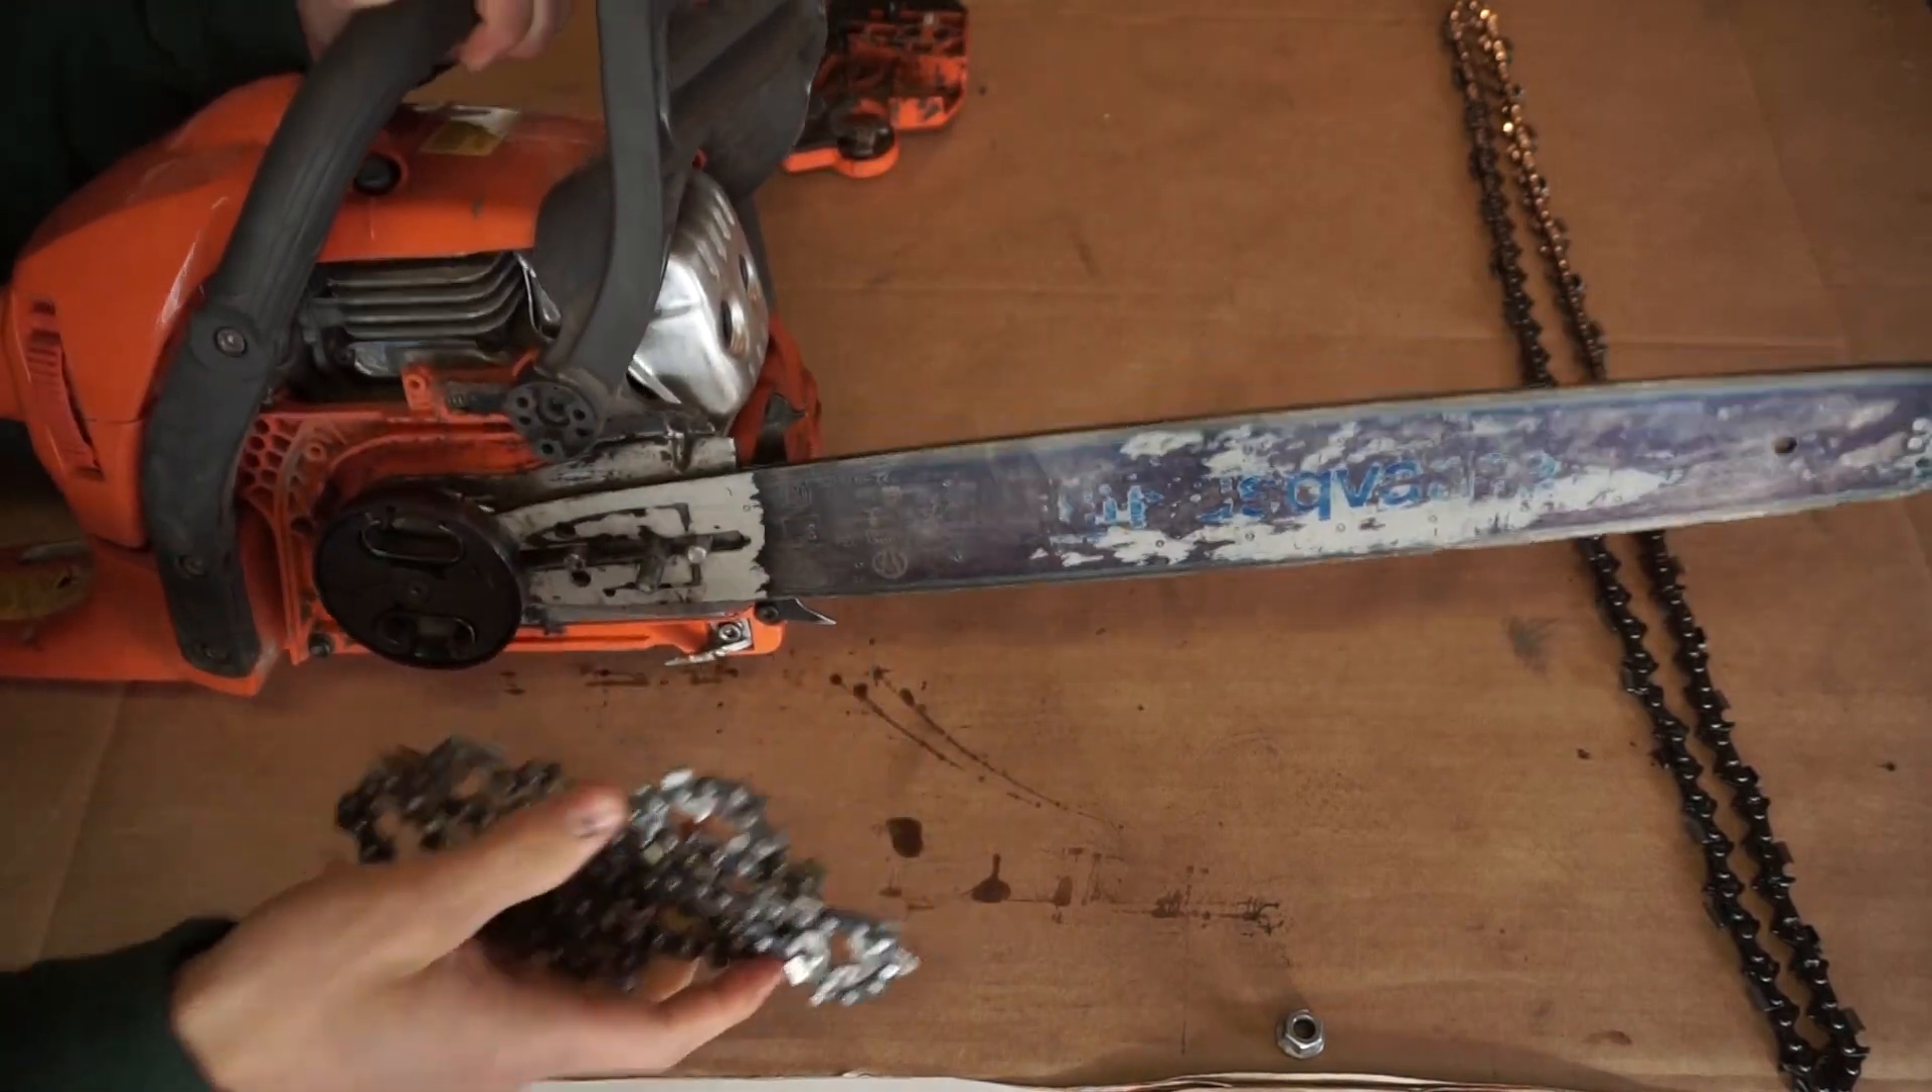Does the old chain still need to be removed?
No.